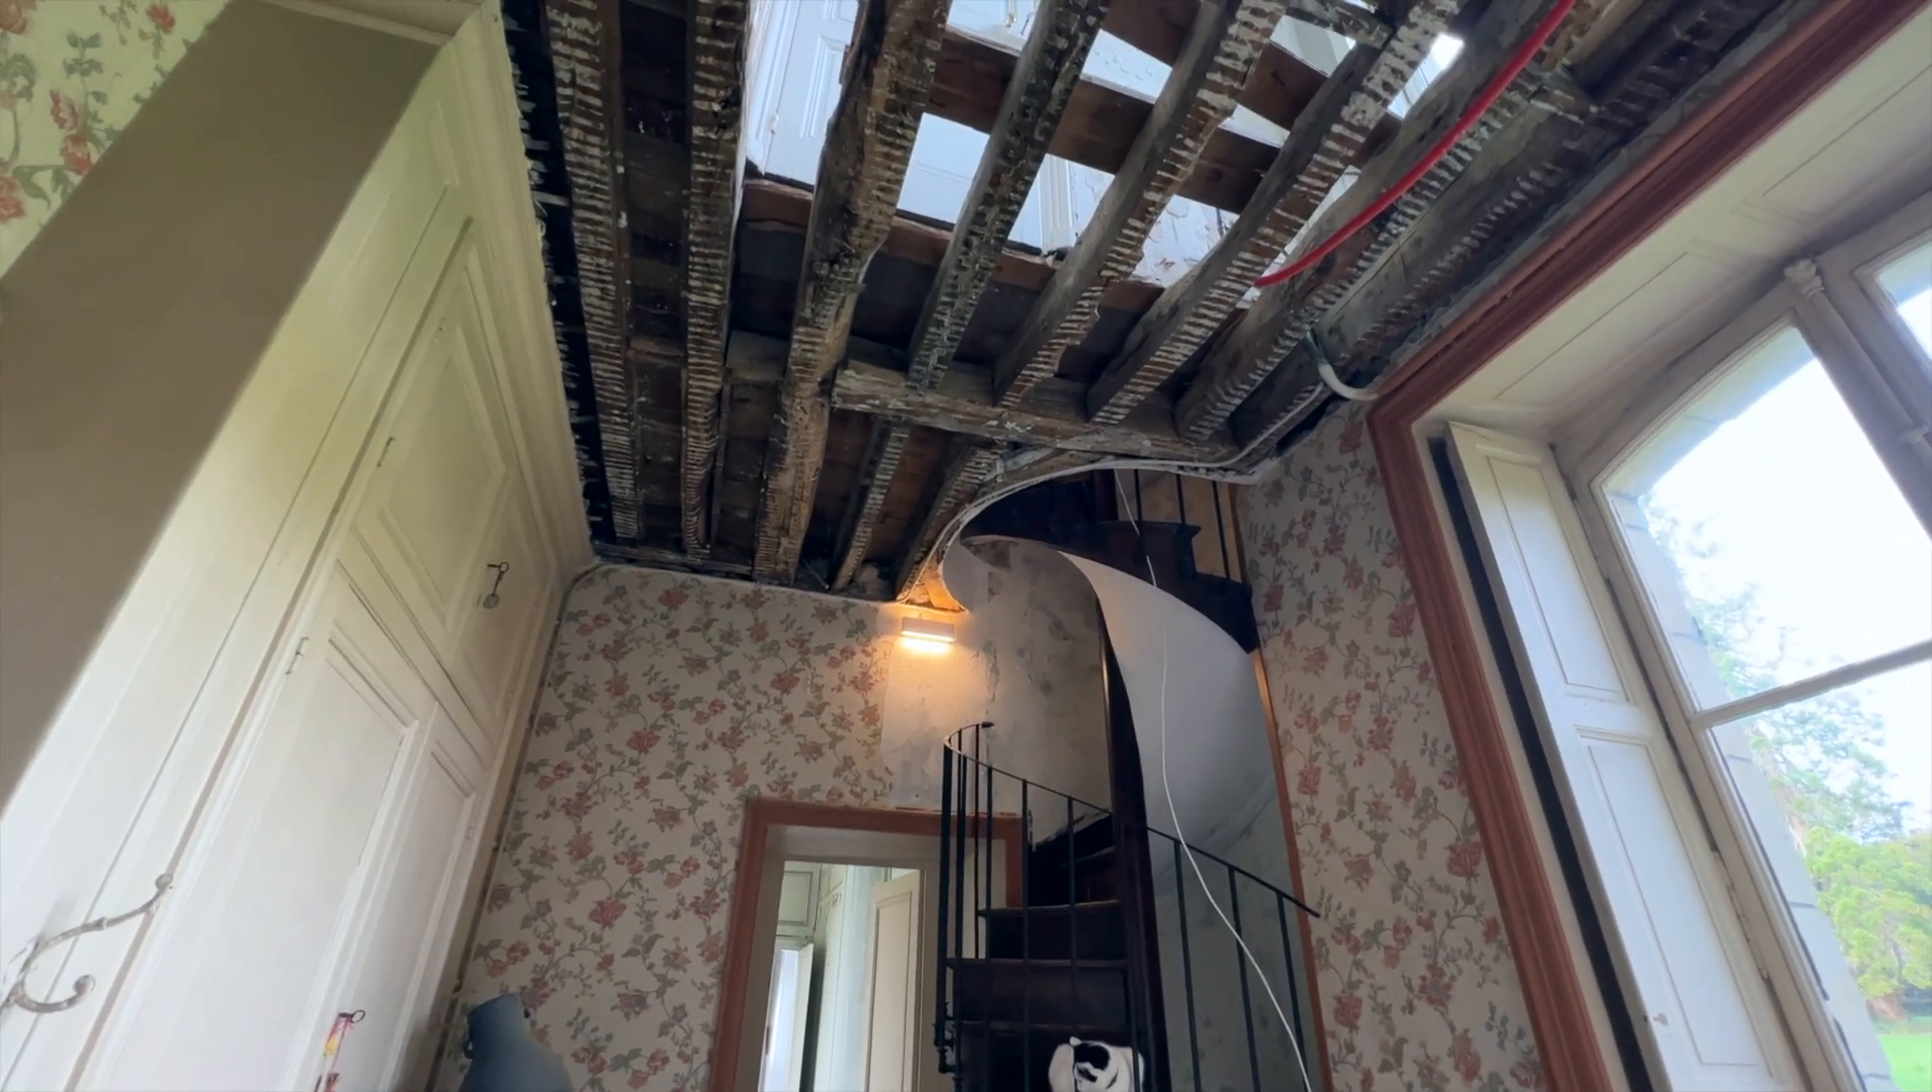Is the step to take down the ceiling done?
Yes.